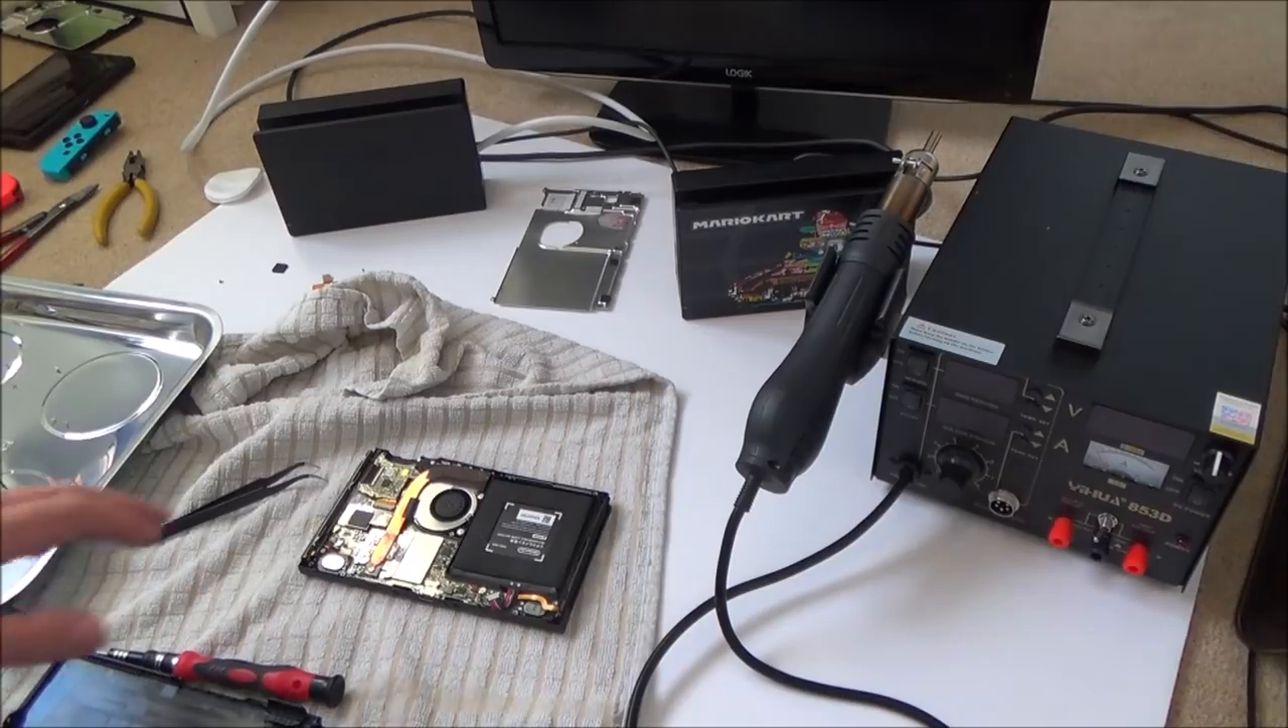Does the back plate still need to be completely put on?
Yes.